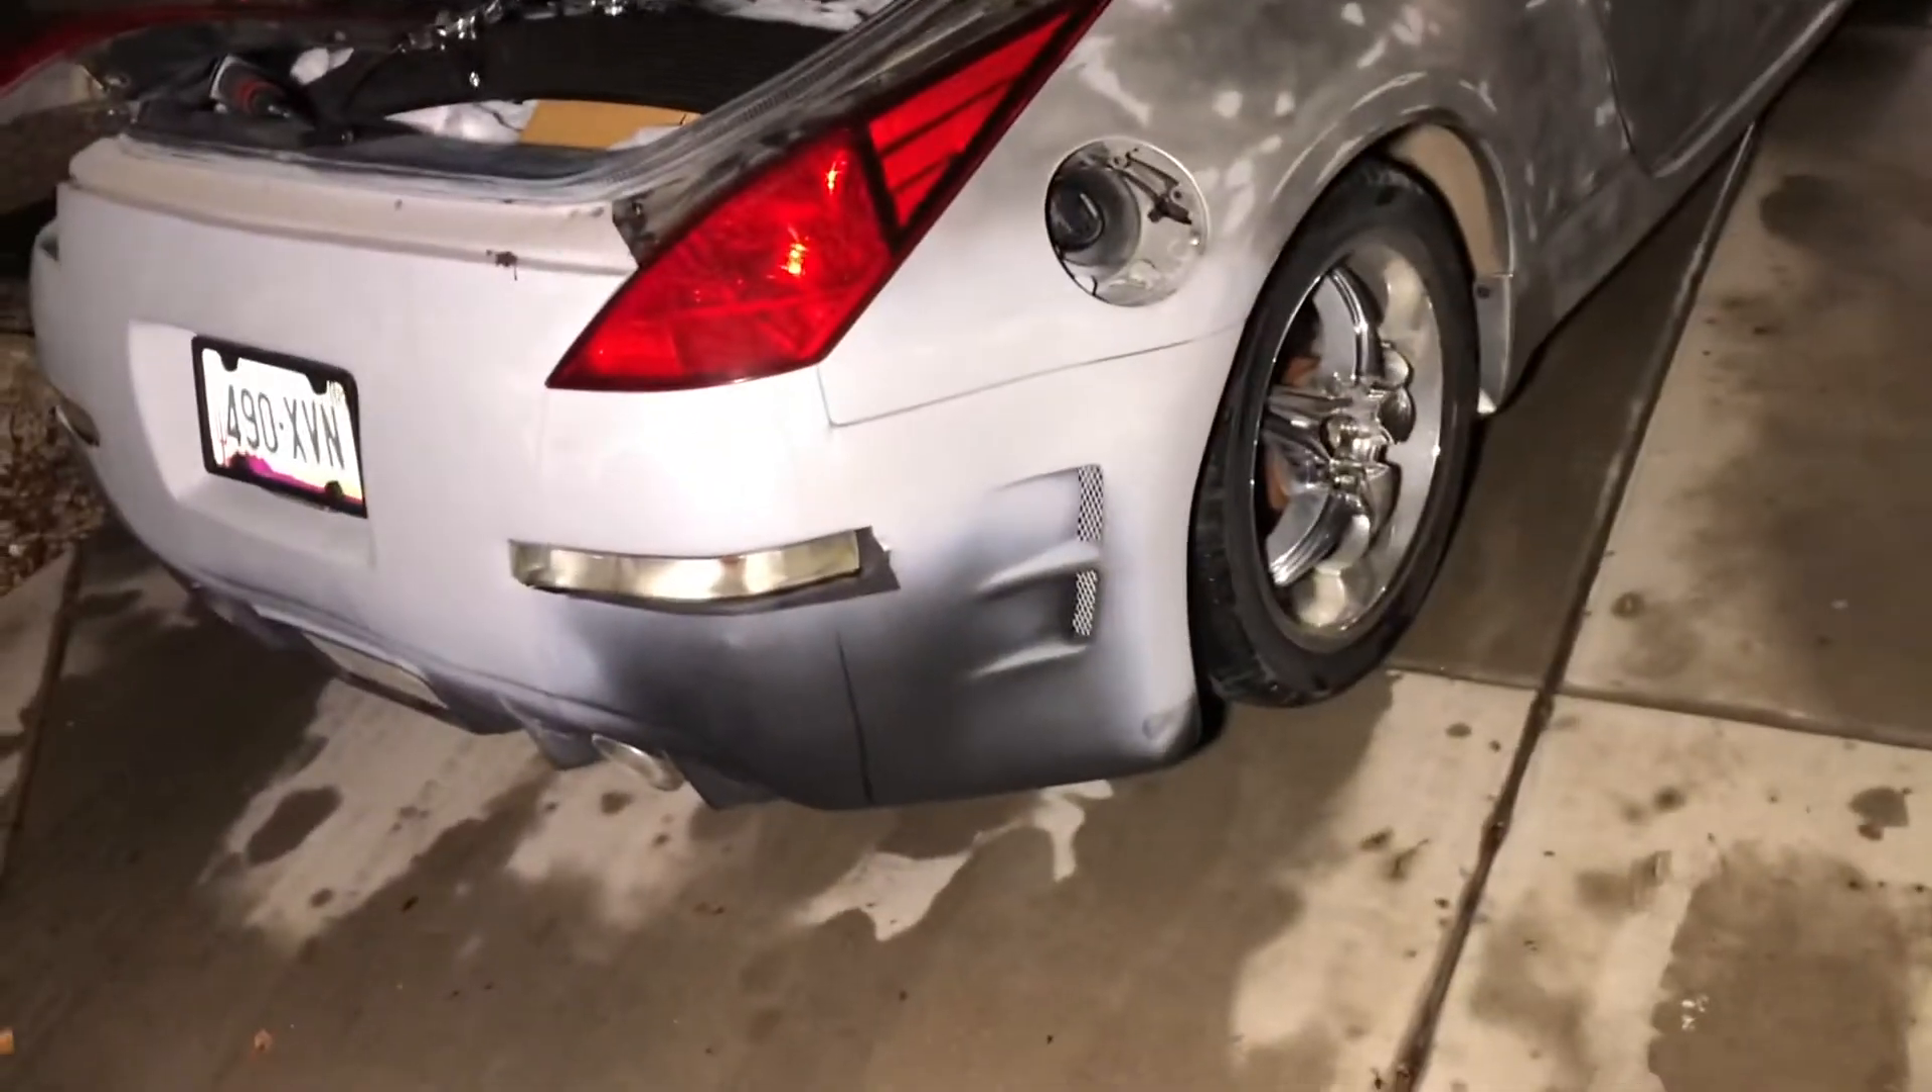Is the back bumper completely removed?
No.